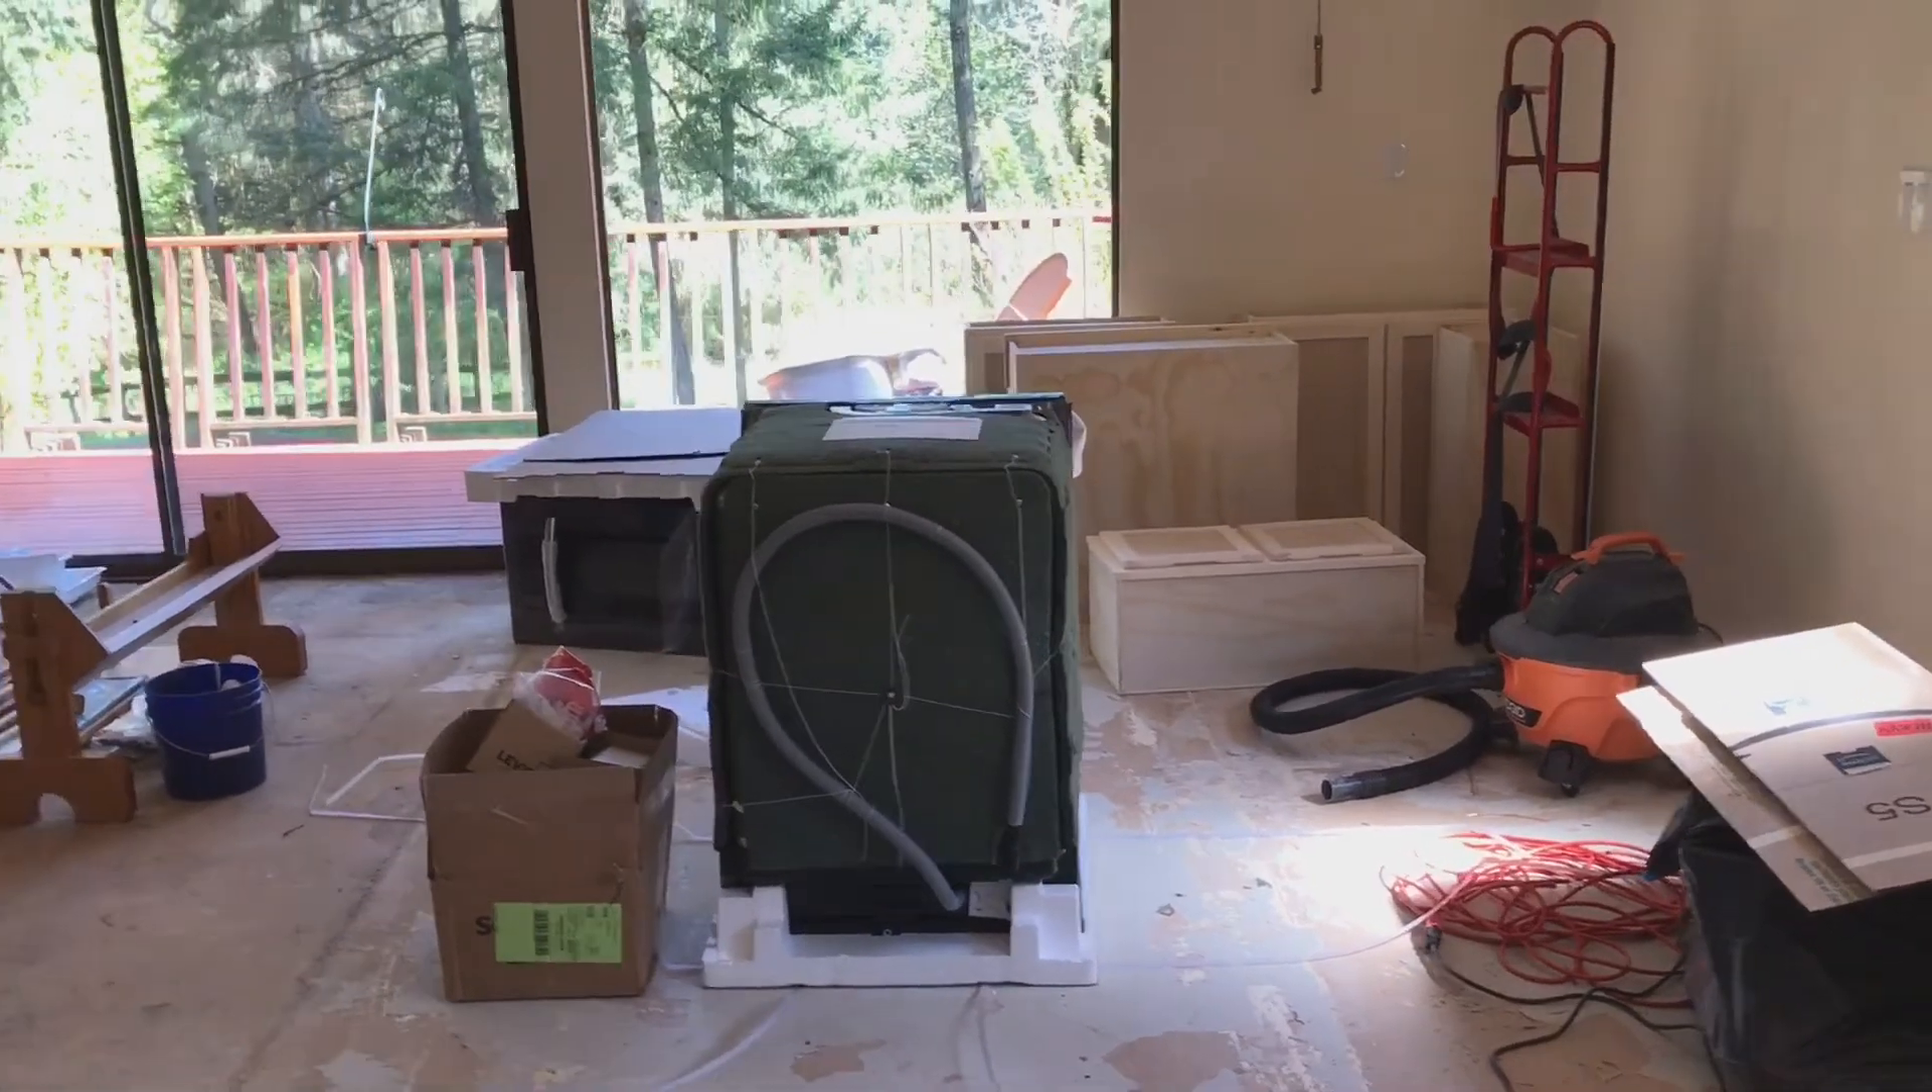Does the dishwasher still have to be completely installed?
Yes.